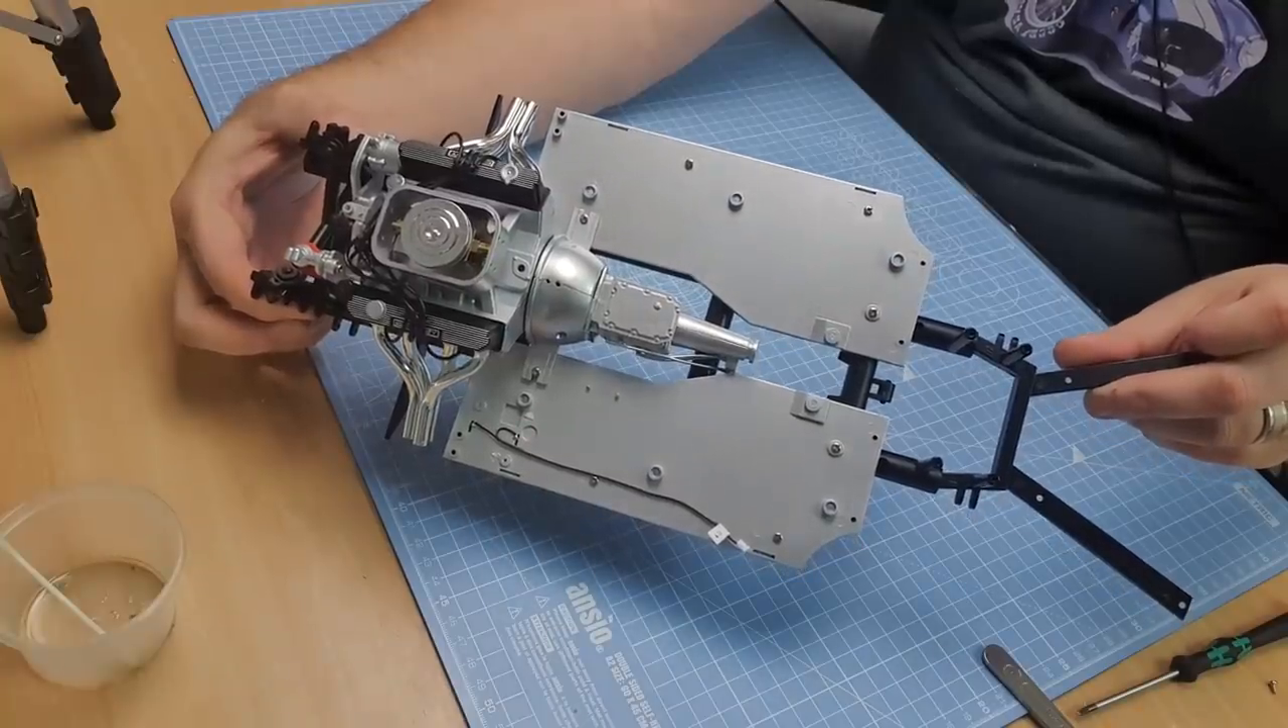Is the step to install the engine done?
Yes.